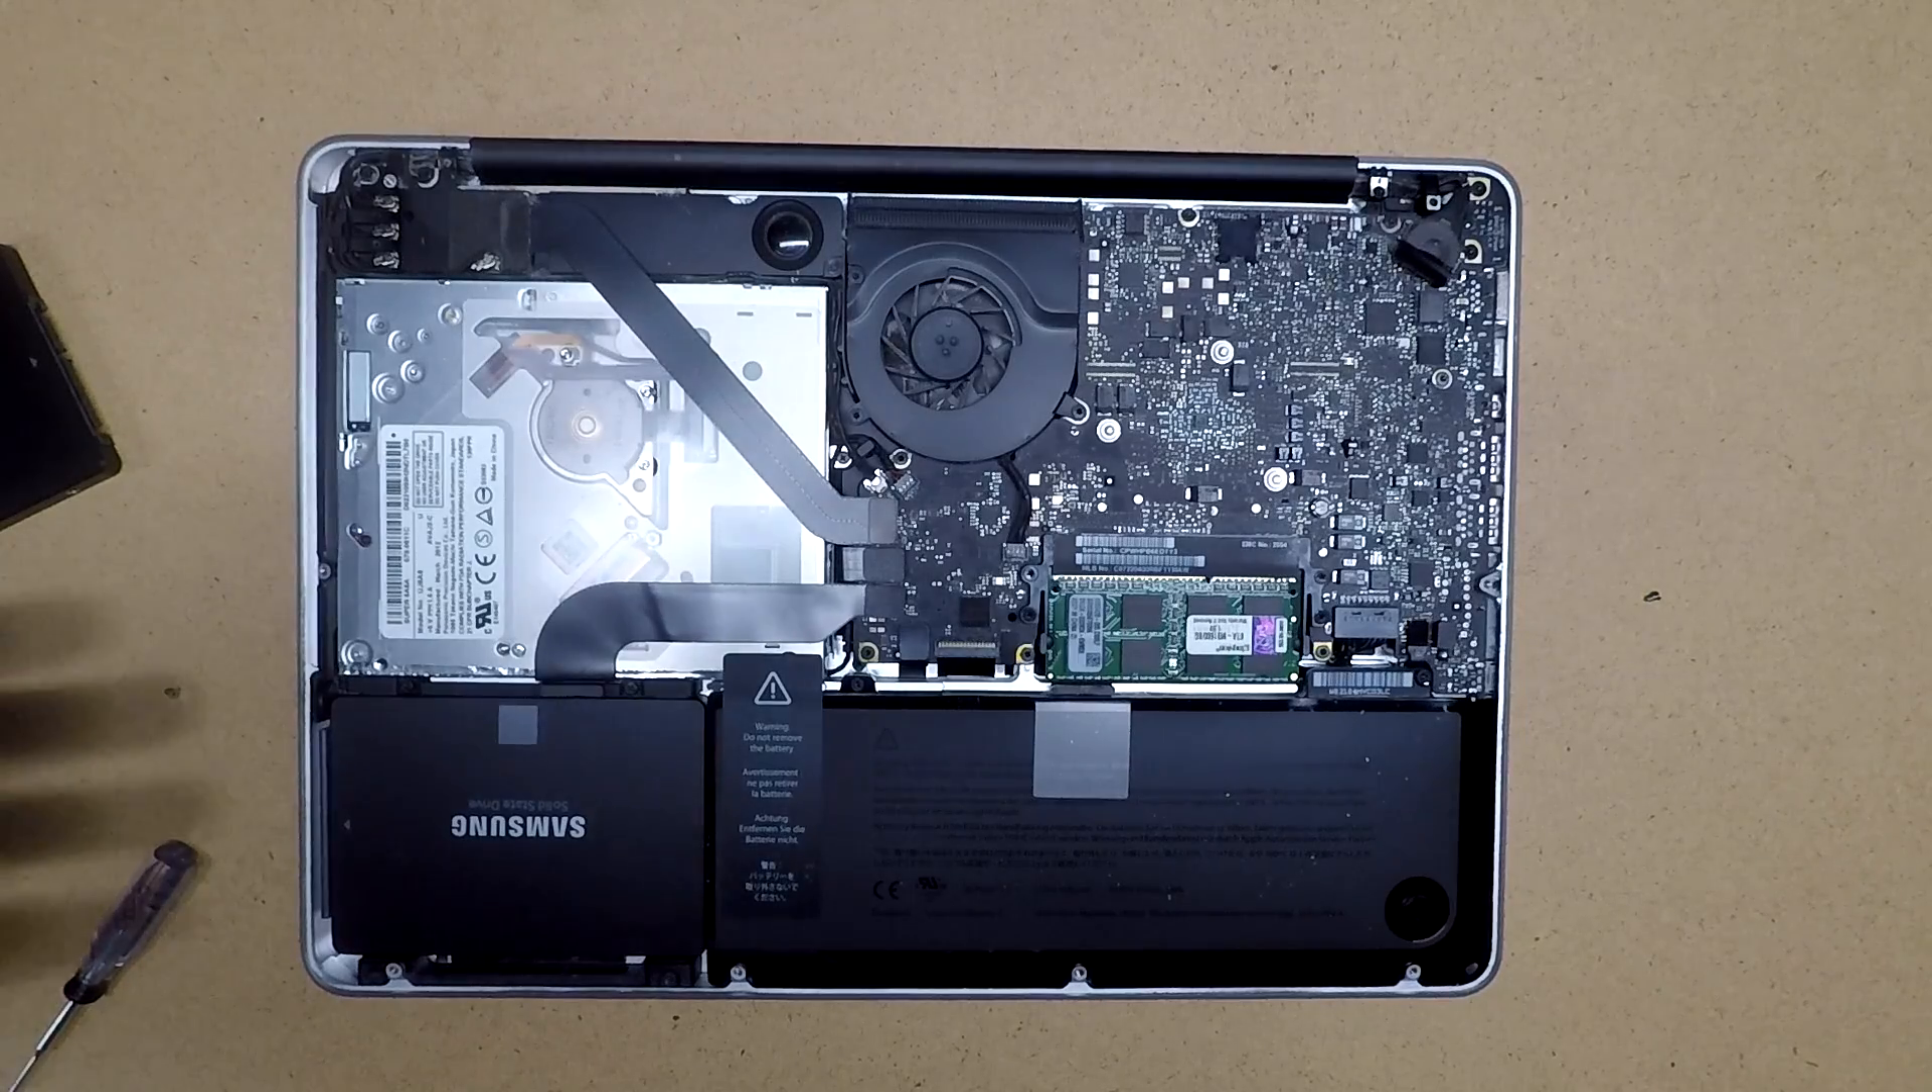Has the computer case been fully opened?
Yes.